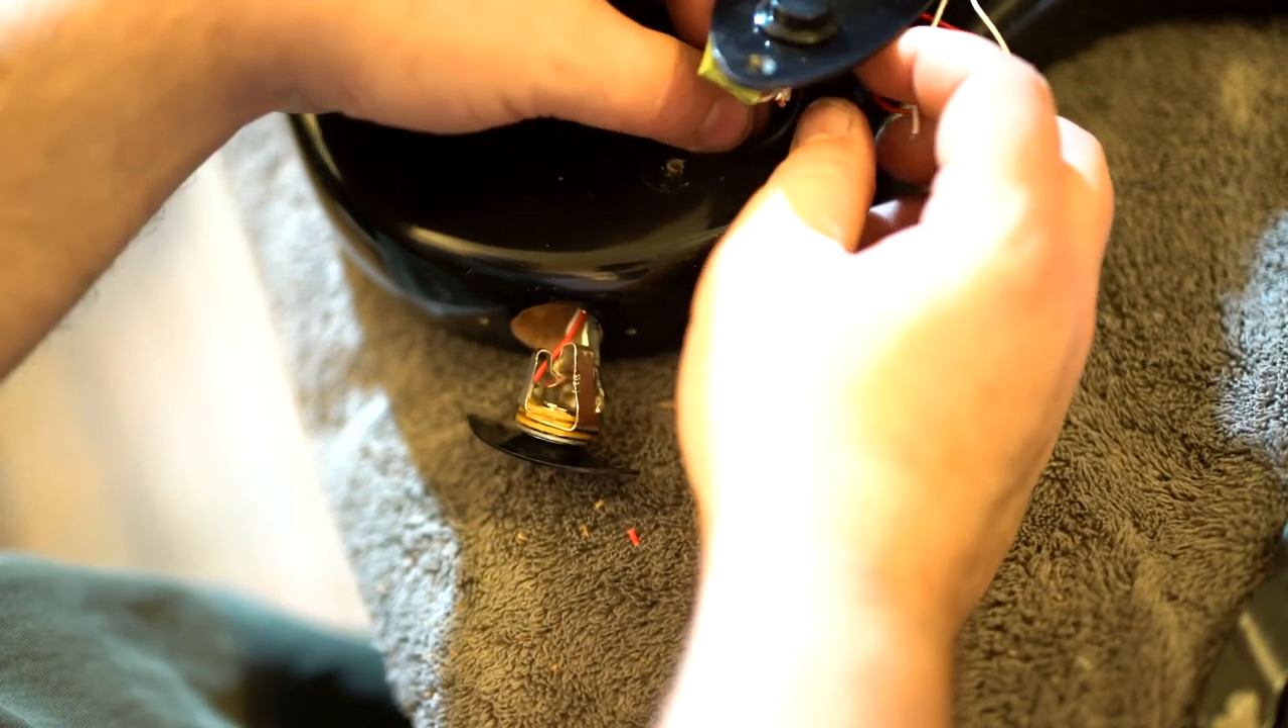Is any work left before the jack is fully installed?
Yes.